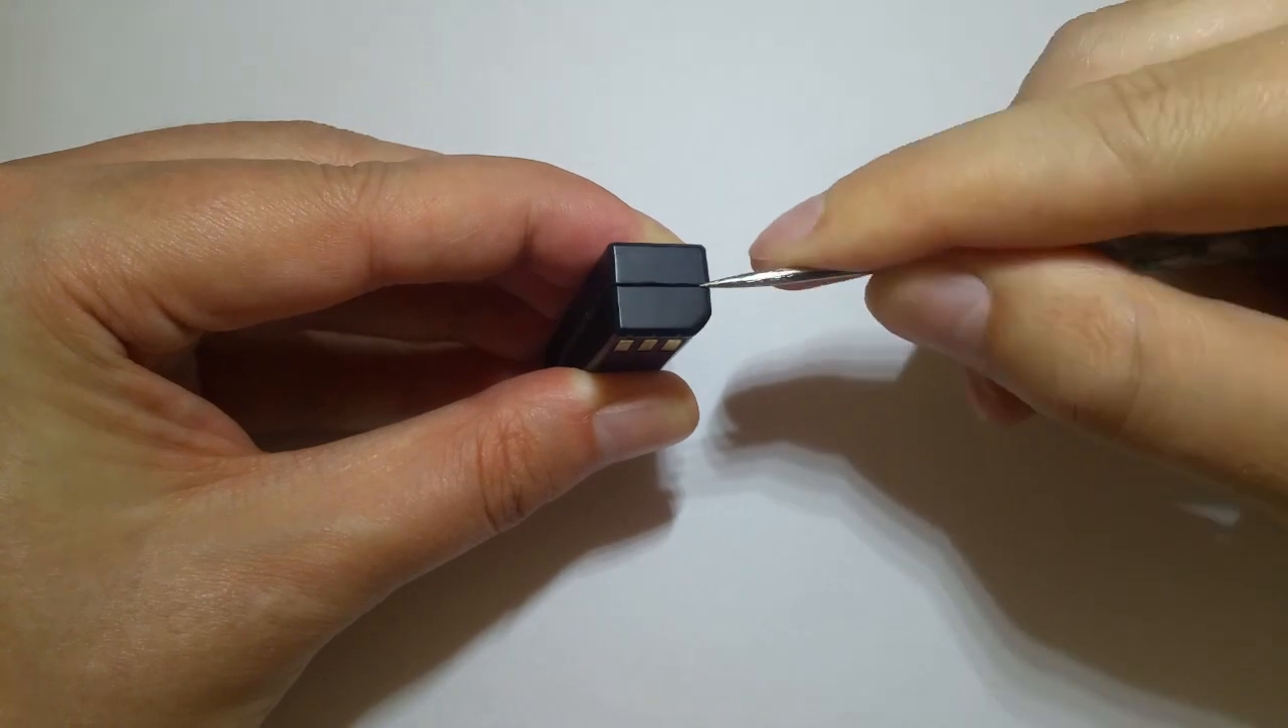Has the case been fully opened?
No.